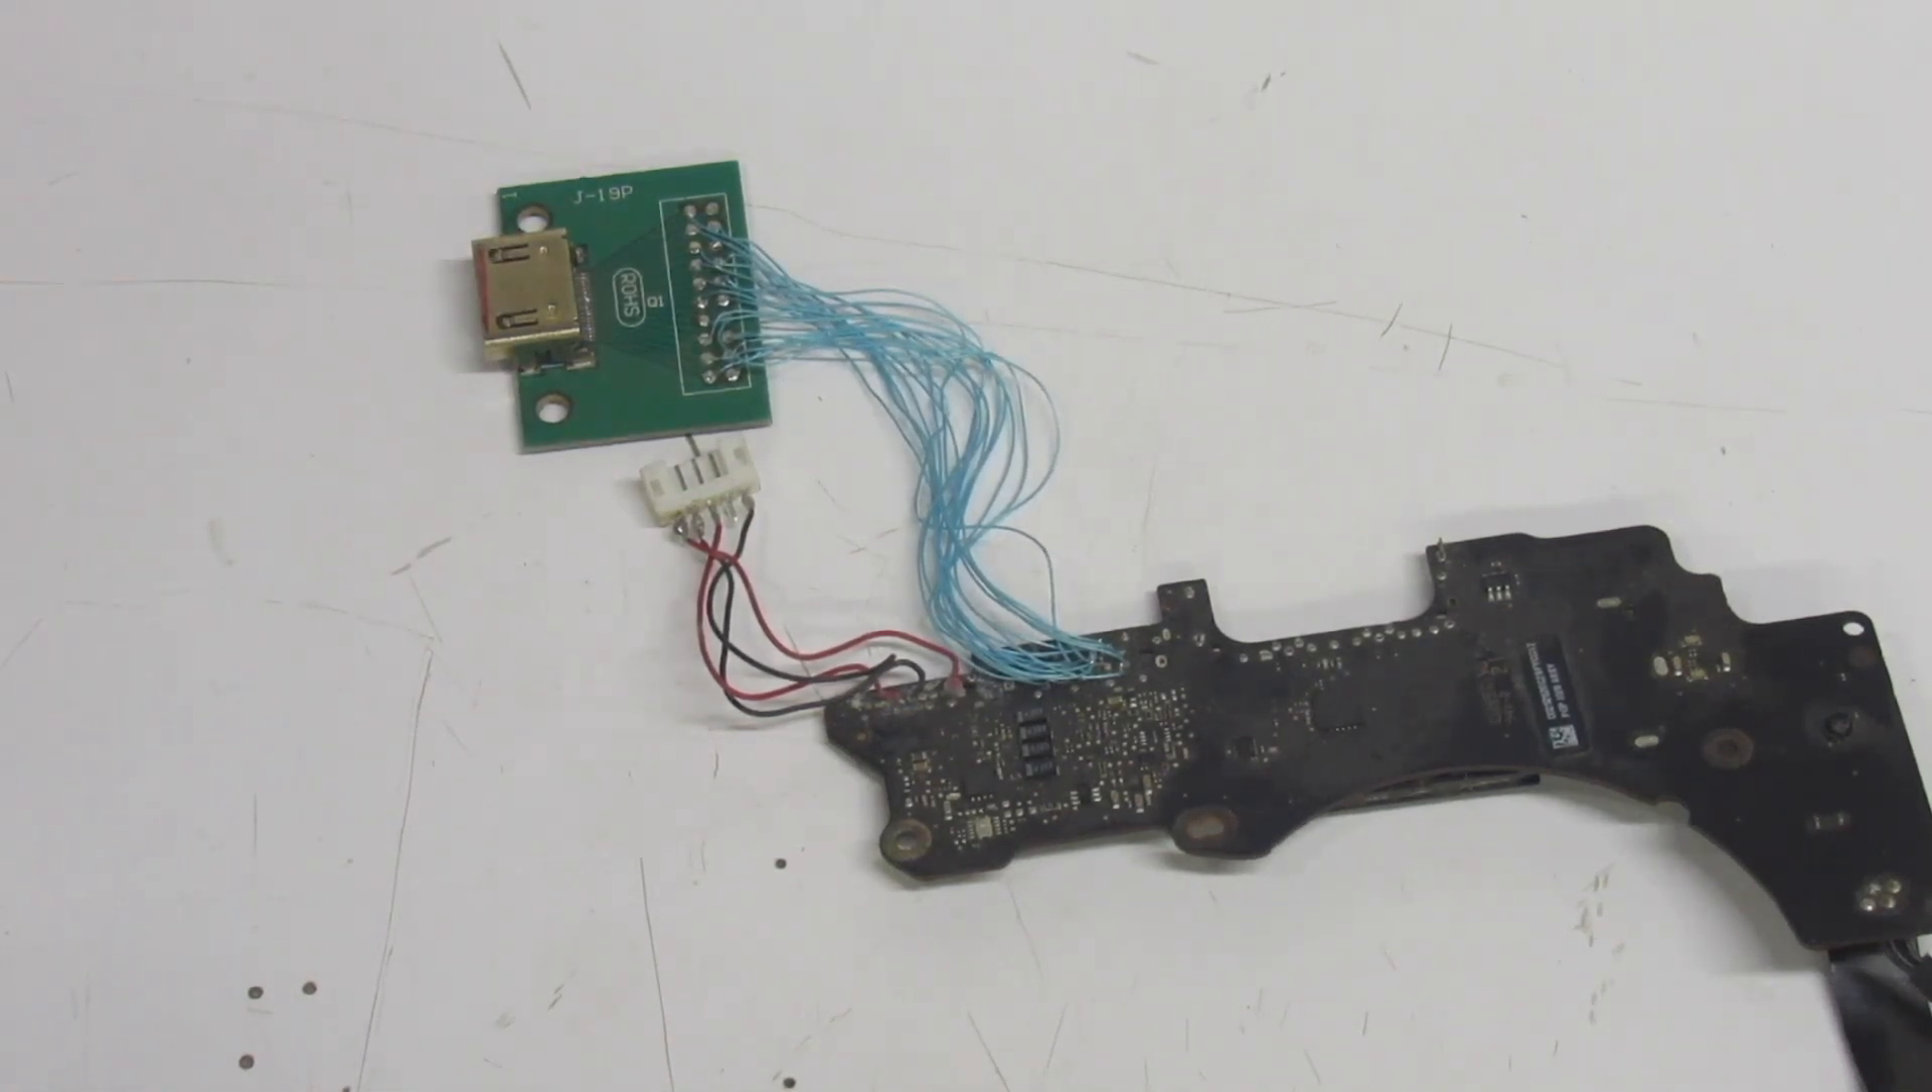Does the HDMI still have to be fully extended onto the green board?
No.